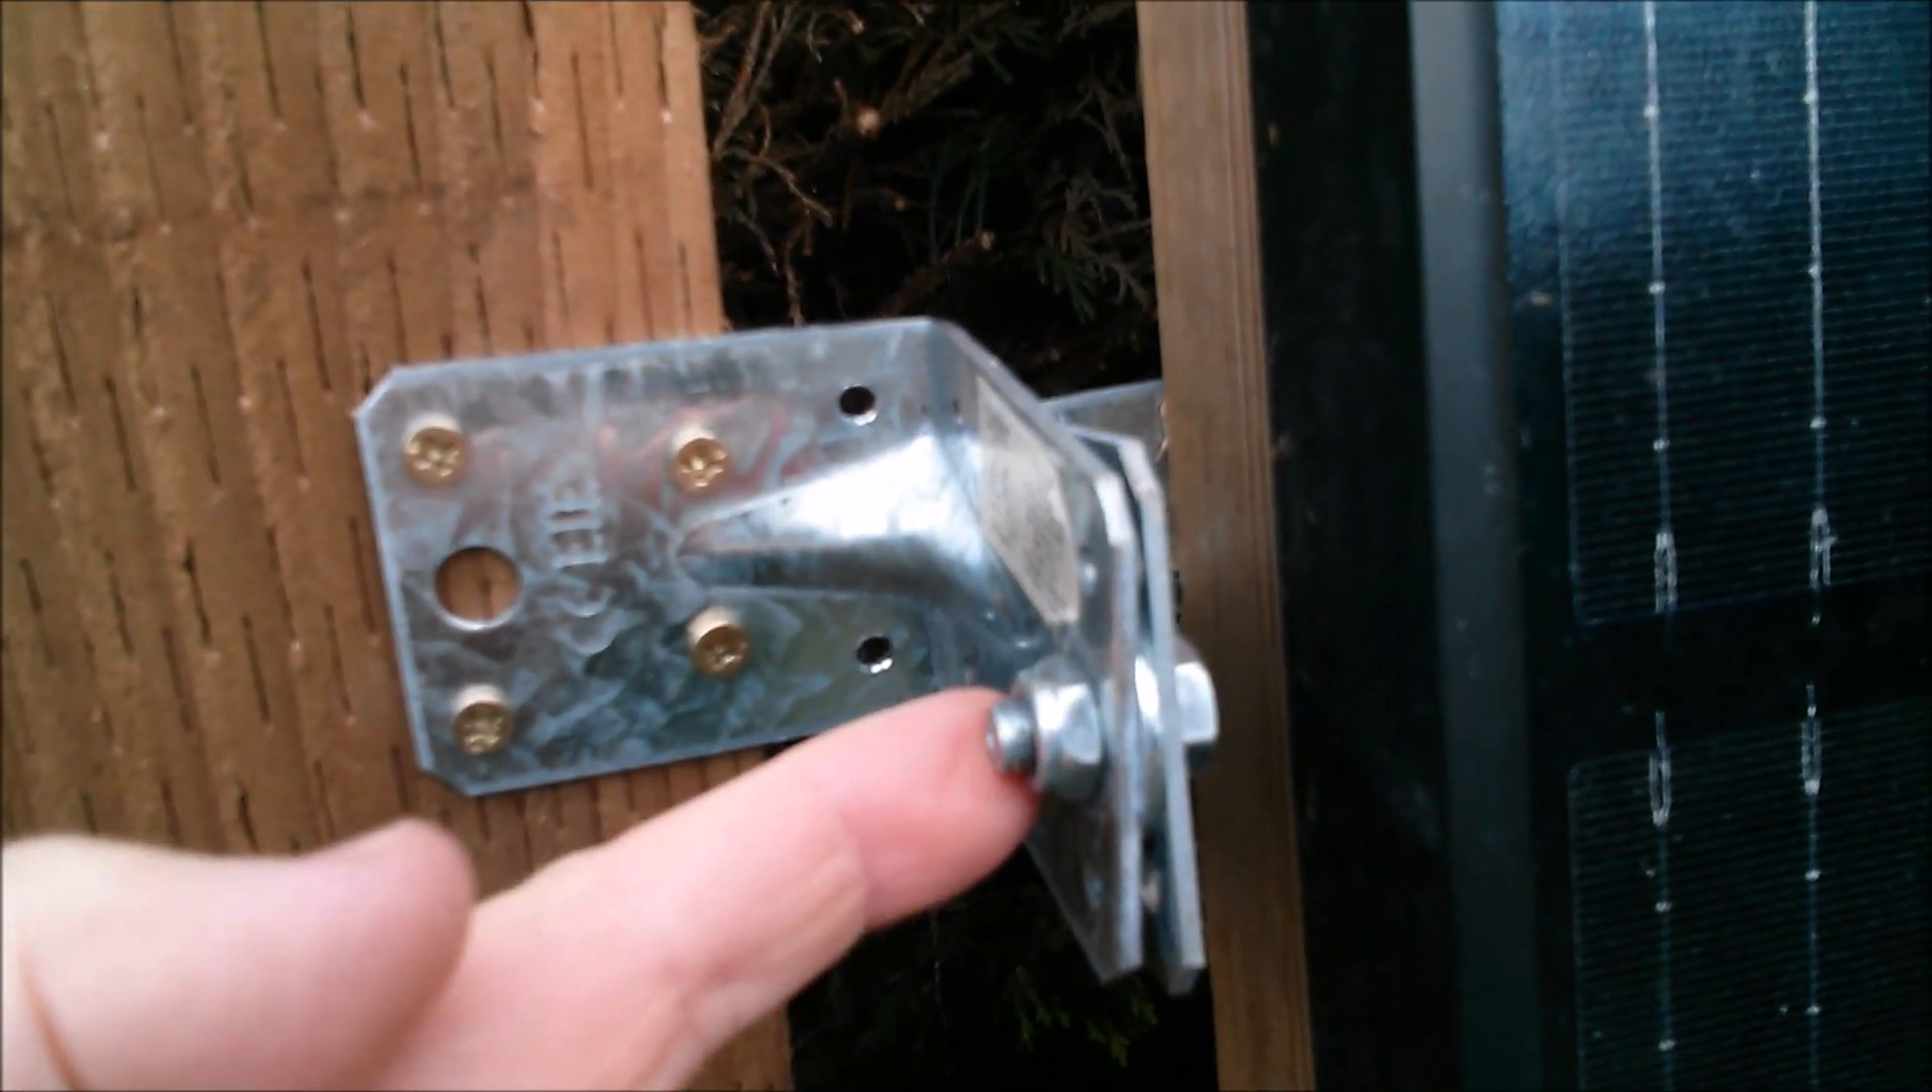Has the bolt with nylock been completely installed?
Yes.